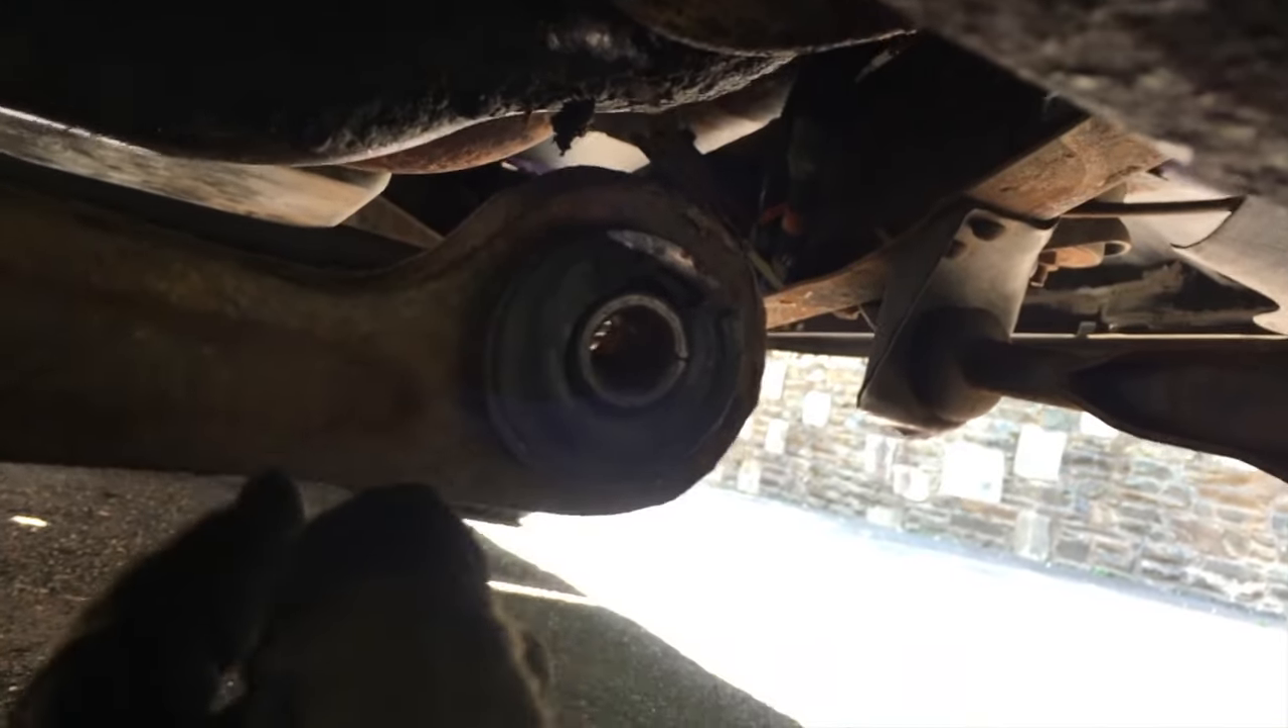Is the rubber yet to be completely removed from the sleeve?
Yes.